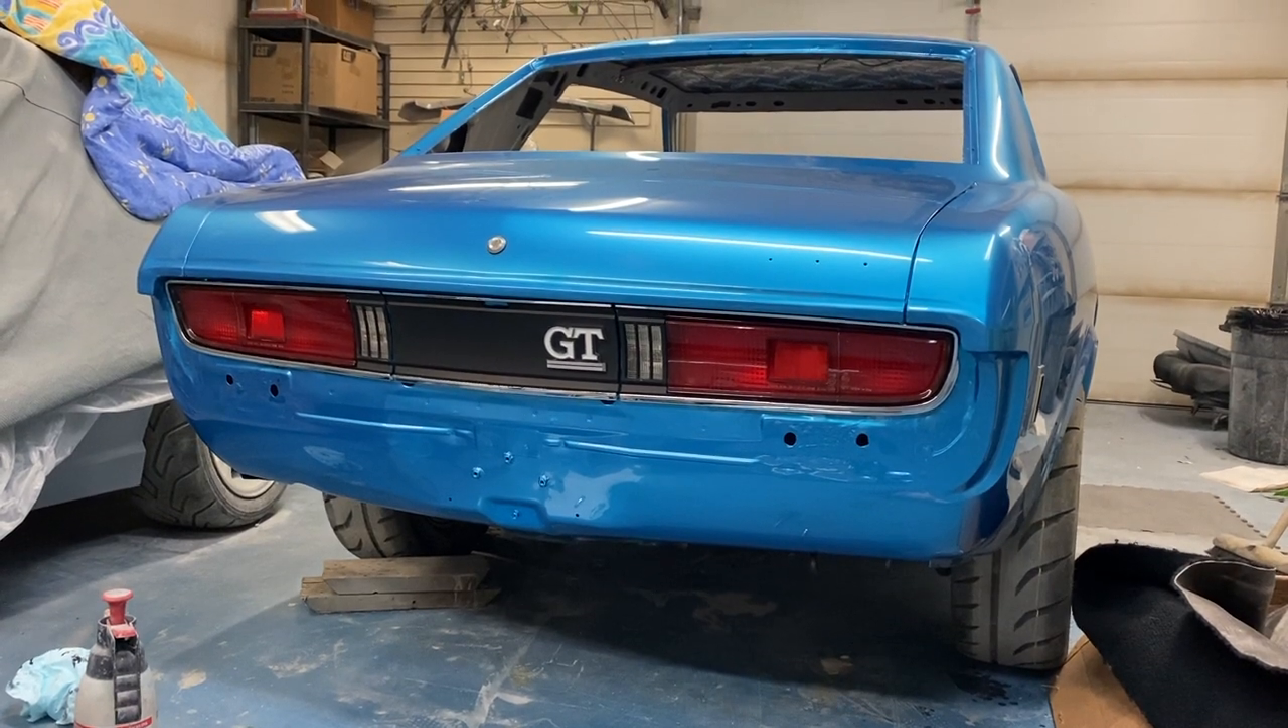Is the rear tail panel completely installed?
Yes.